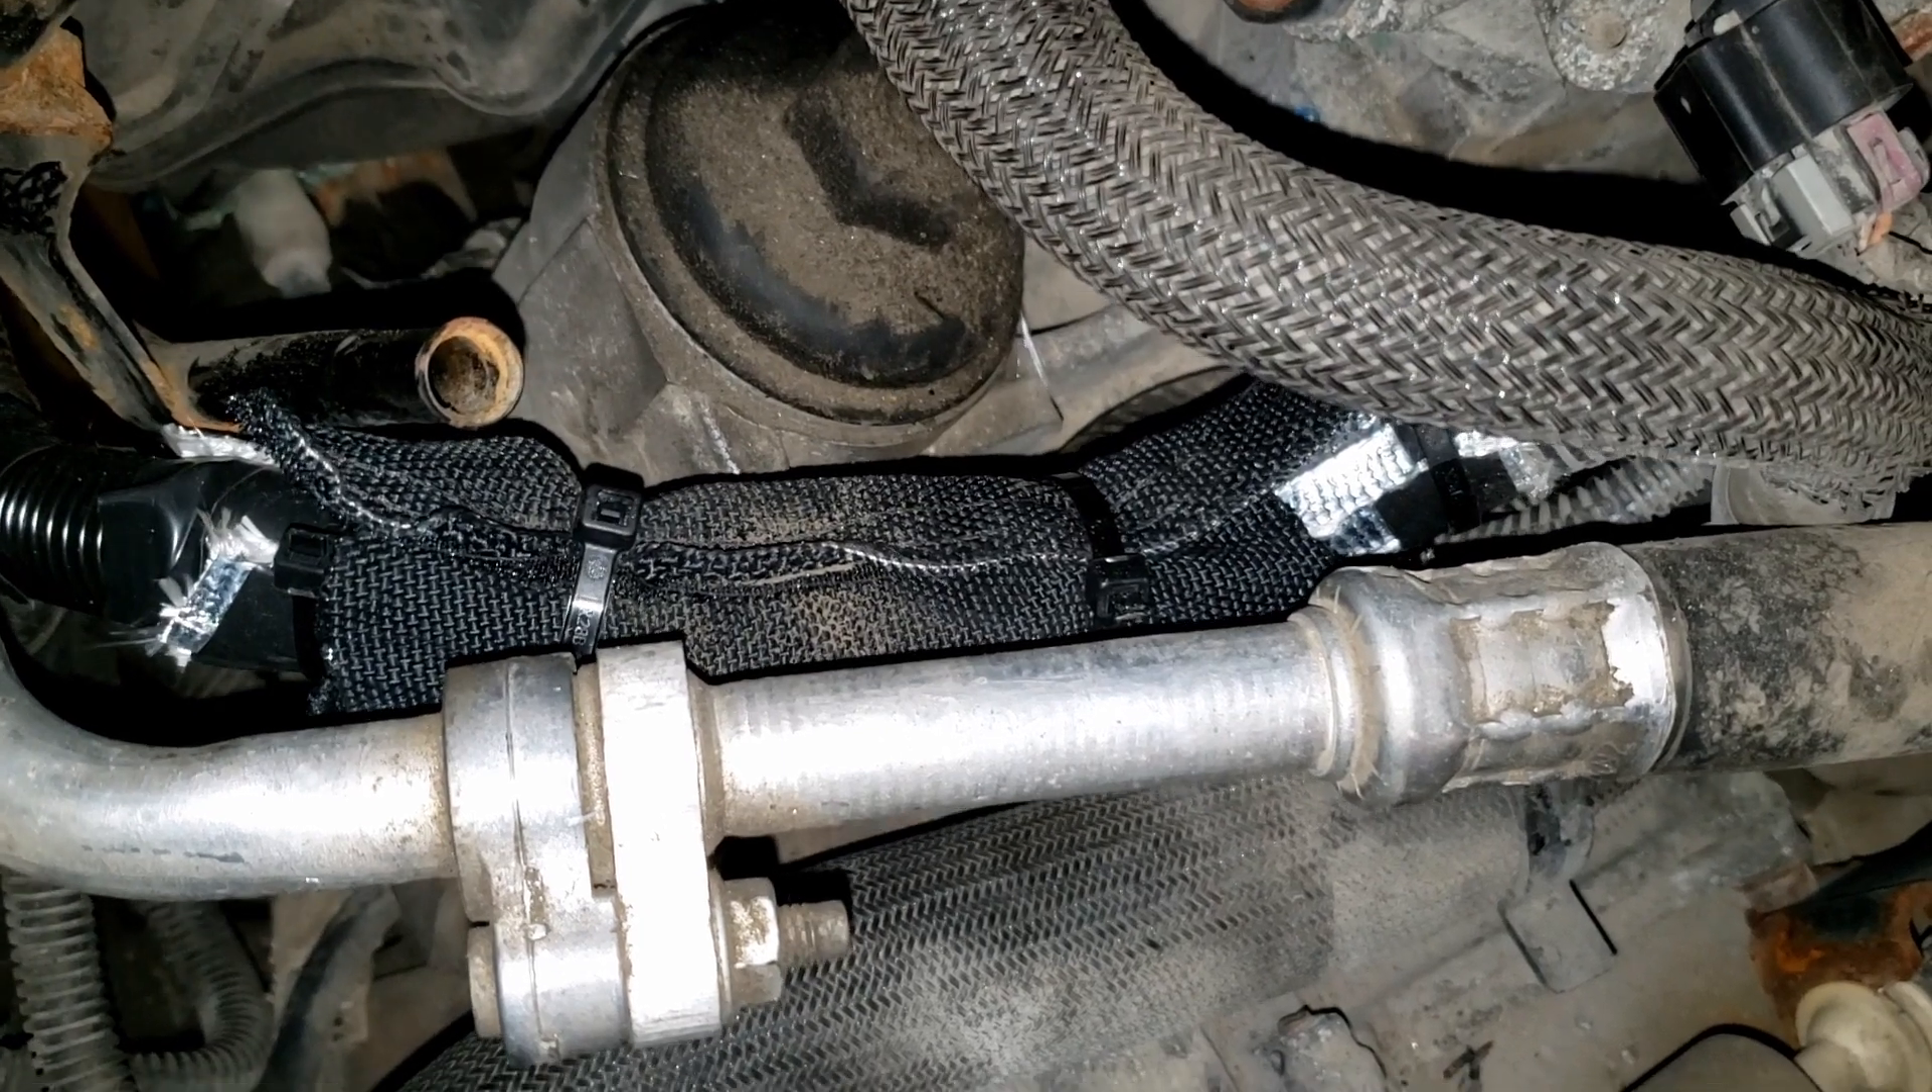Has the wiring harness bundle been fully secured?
Yes.